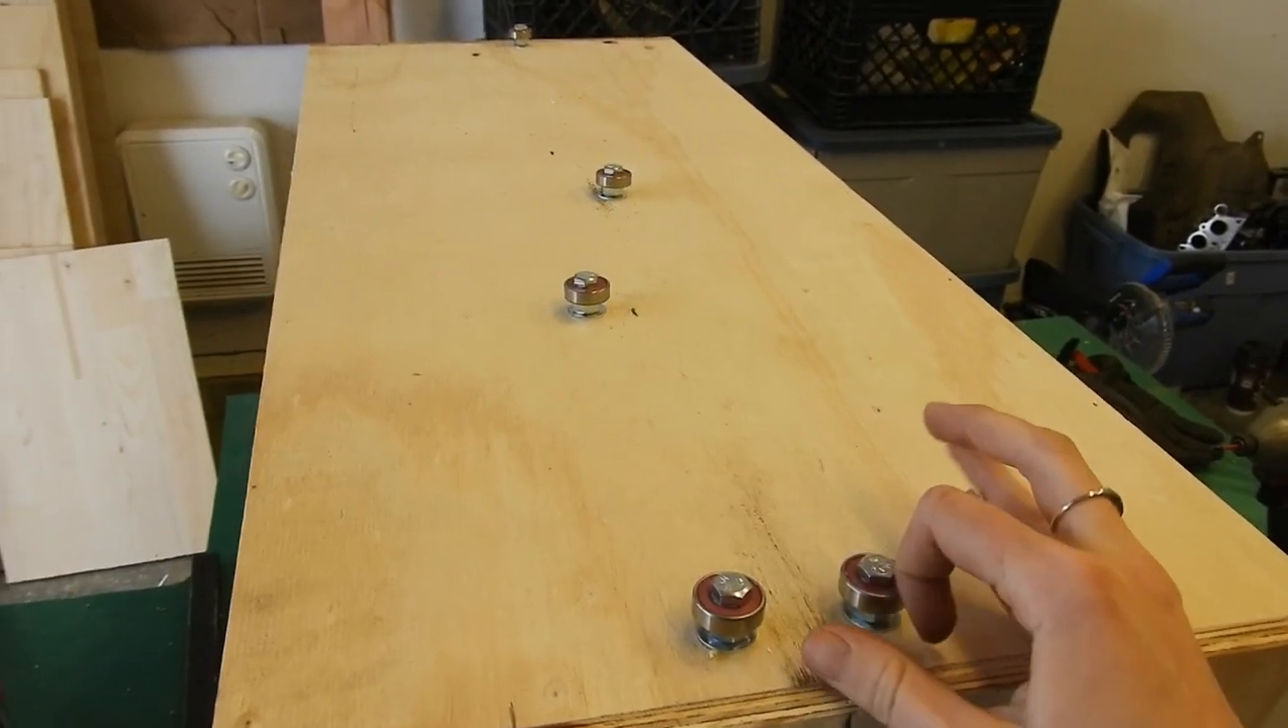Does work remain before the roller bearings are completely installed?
No.